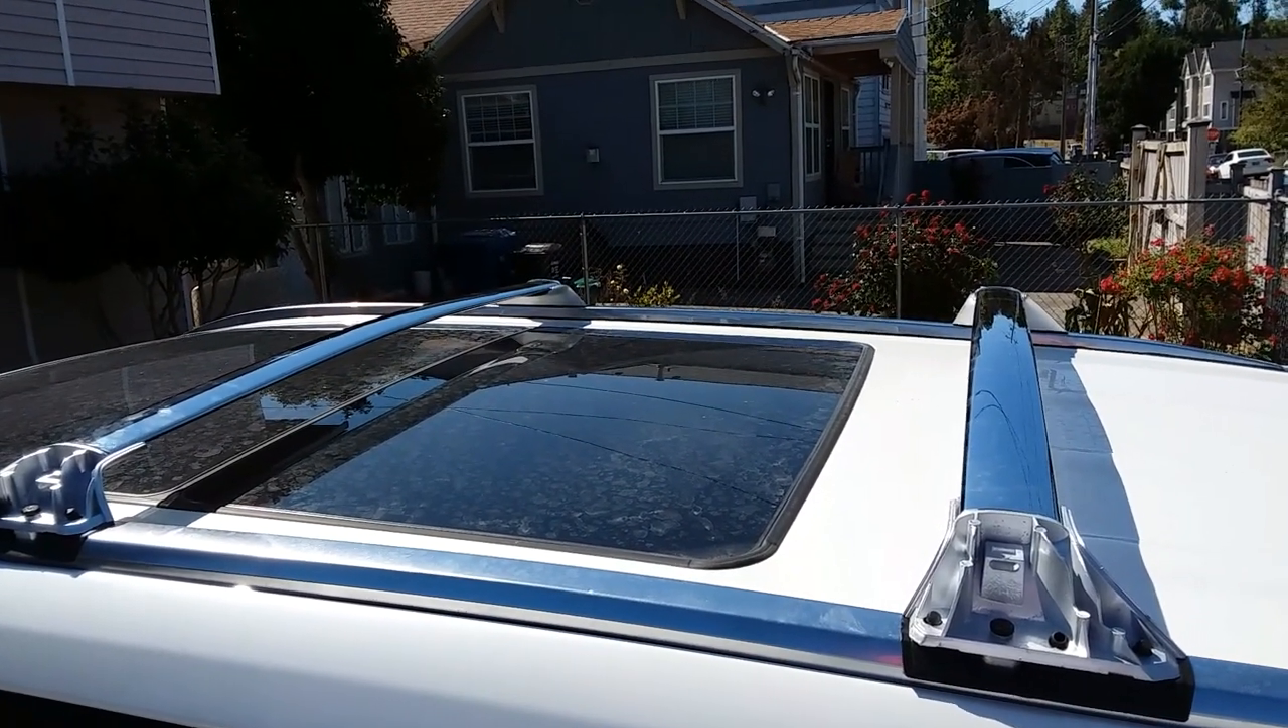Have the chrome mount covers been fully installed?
No.